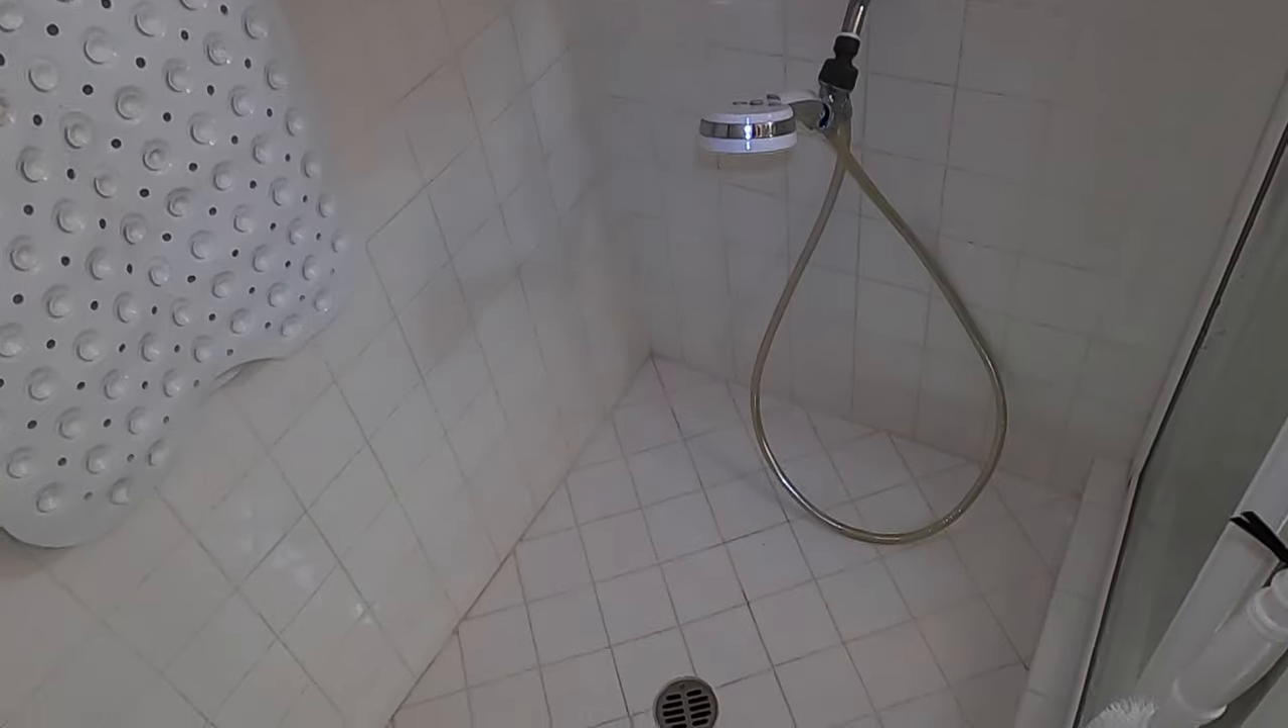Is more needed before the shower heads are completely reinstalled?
No.